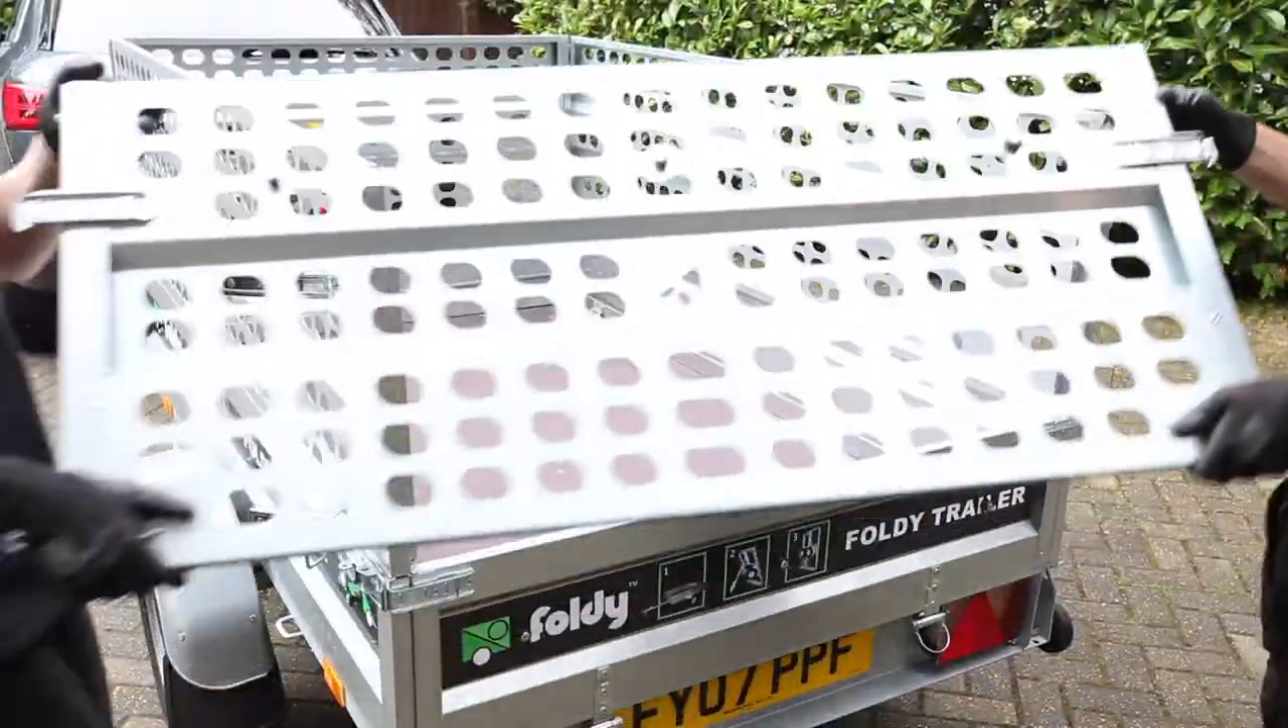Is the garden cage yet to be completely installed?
Yes.